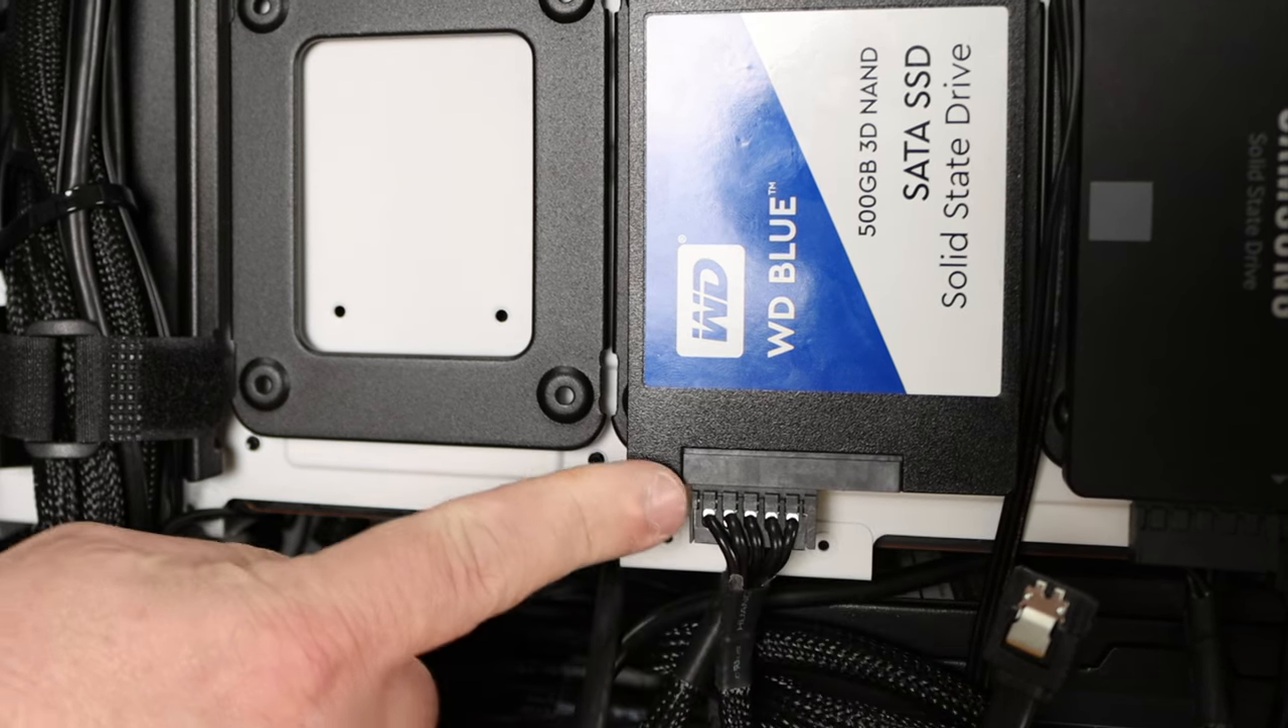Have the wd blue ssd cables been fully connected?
No.